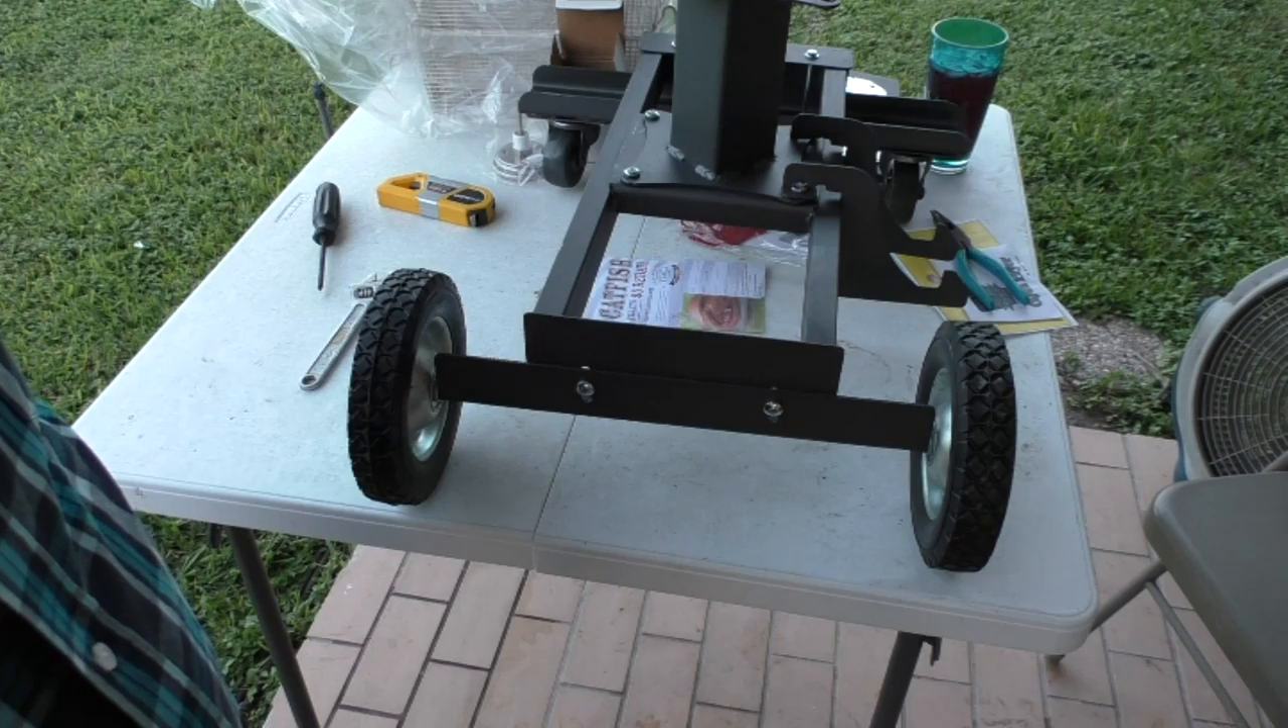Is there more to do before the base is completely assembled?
No.